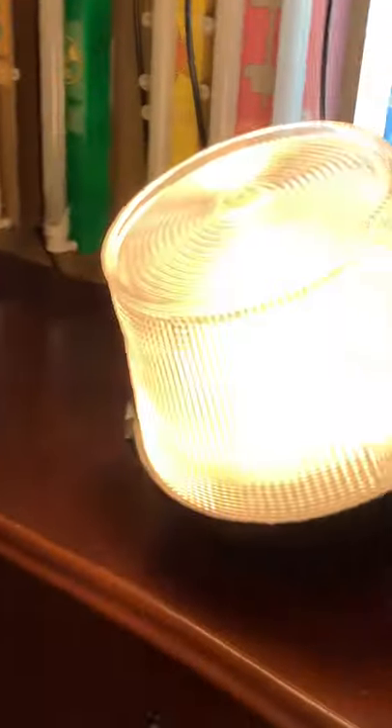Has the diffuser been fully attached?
Yes.